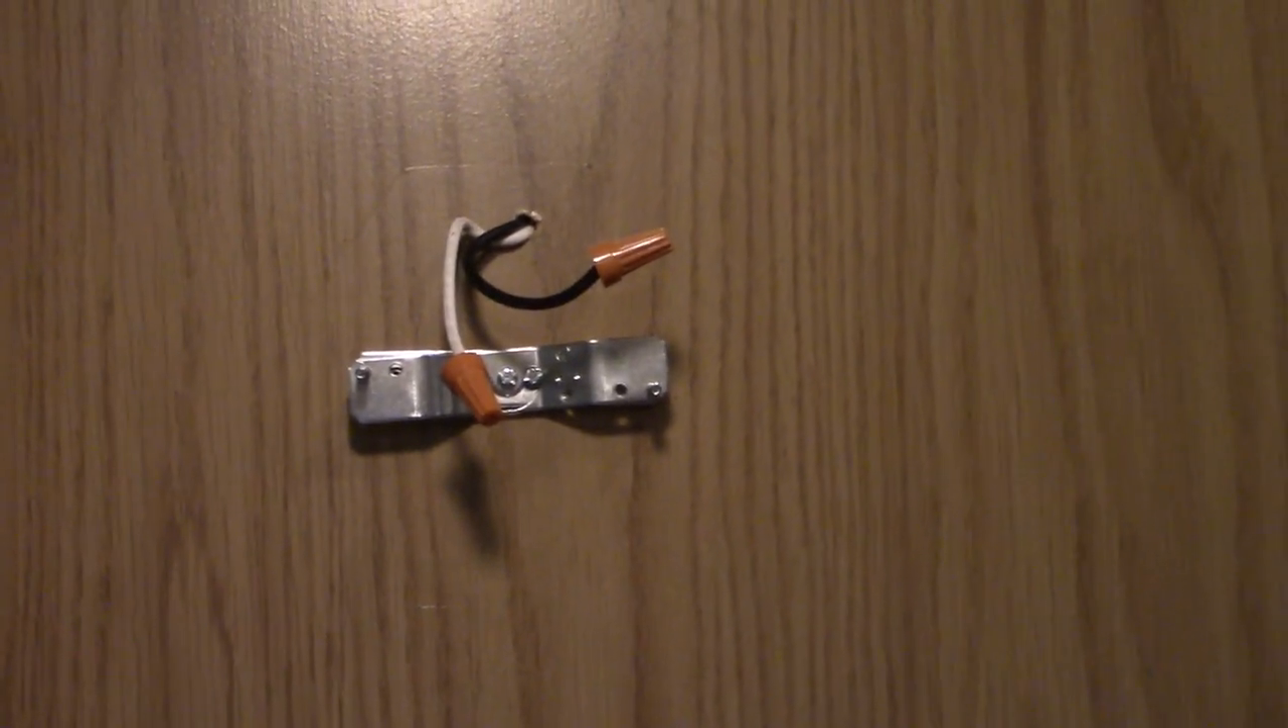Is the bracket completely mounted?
Yes.